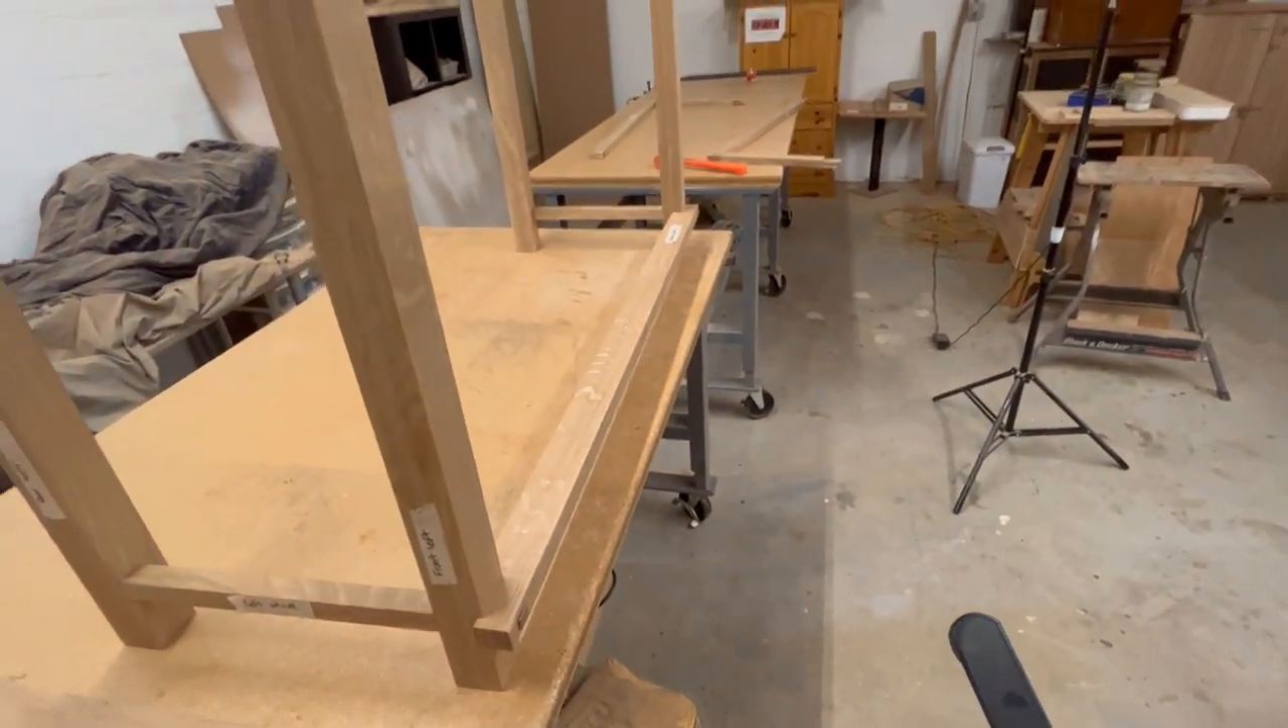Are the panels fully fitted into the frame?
No.